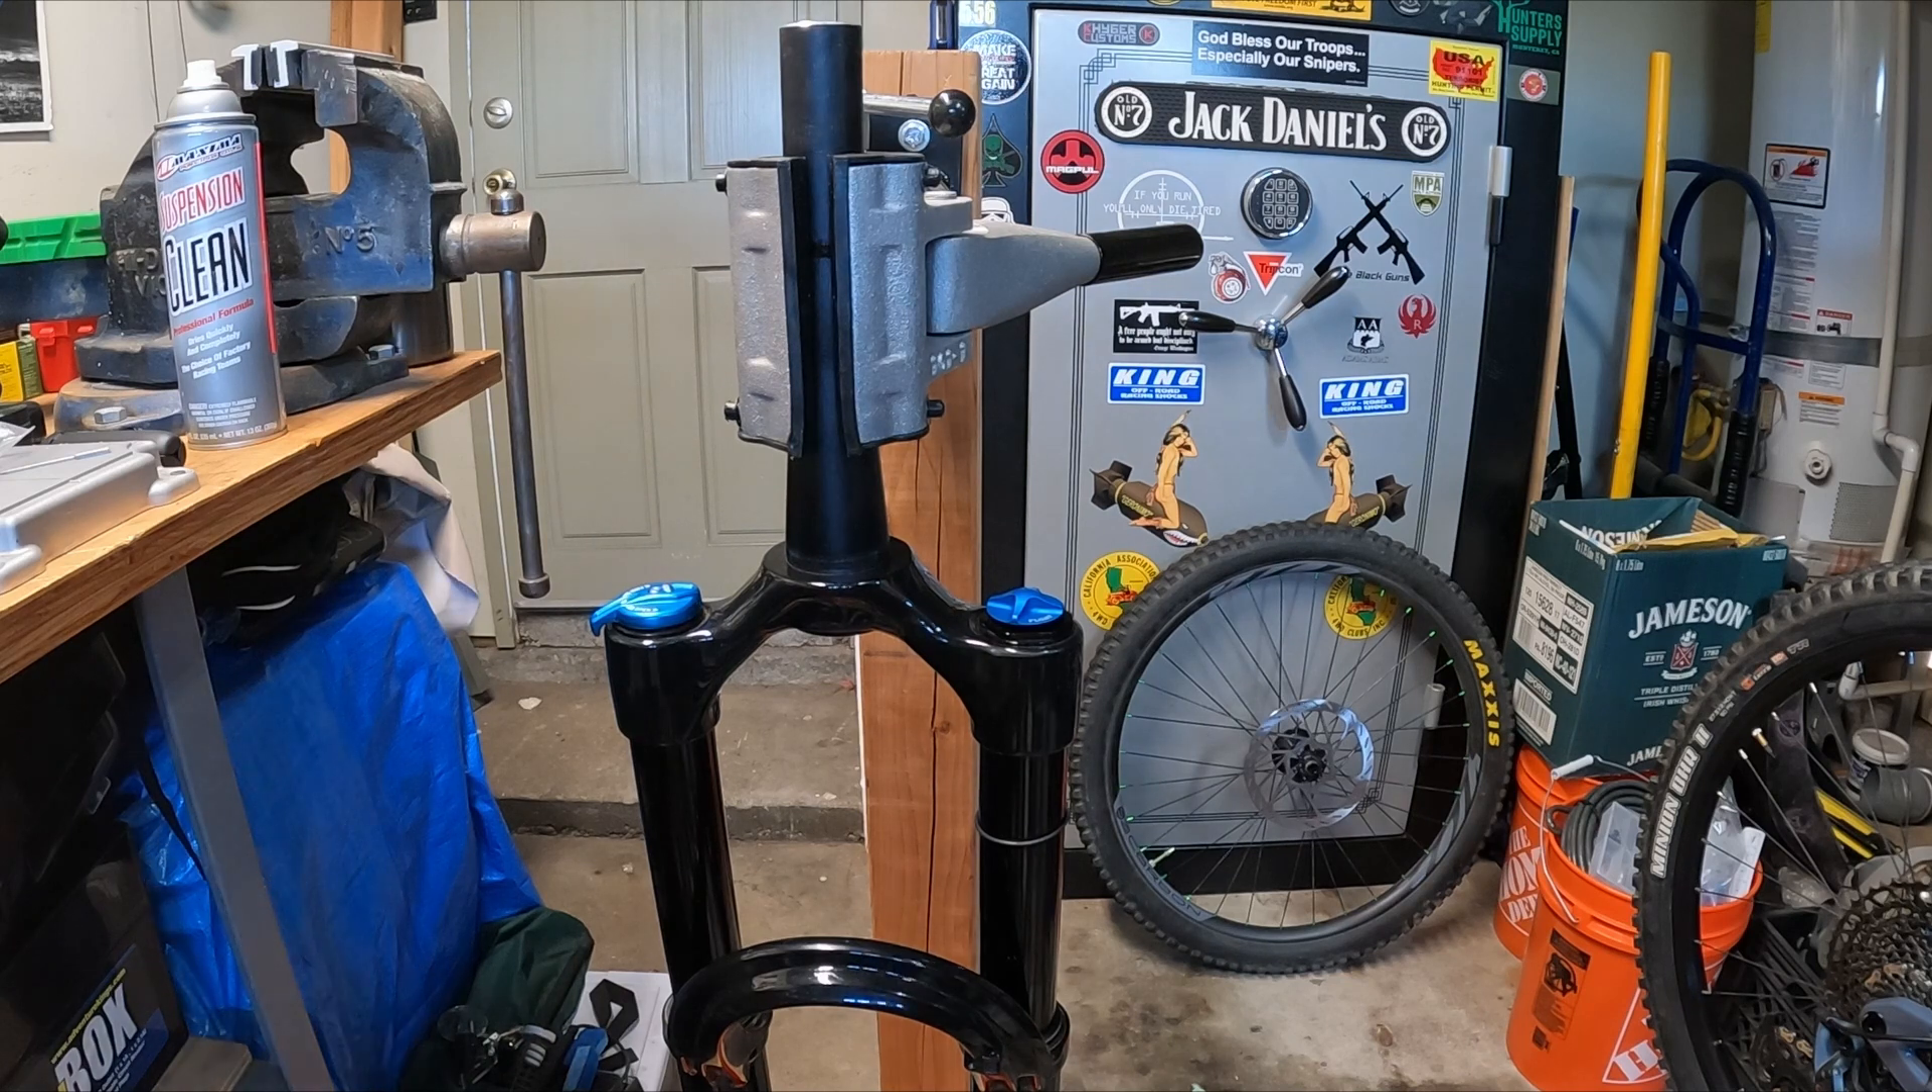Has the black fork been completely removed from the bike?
Yes.